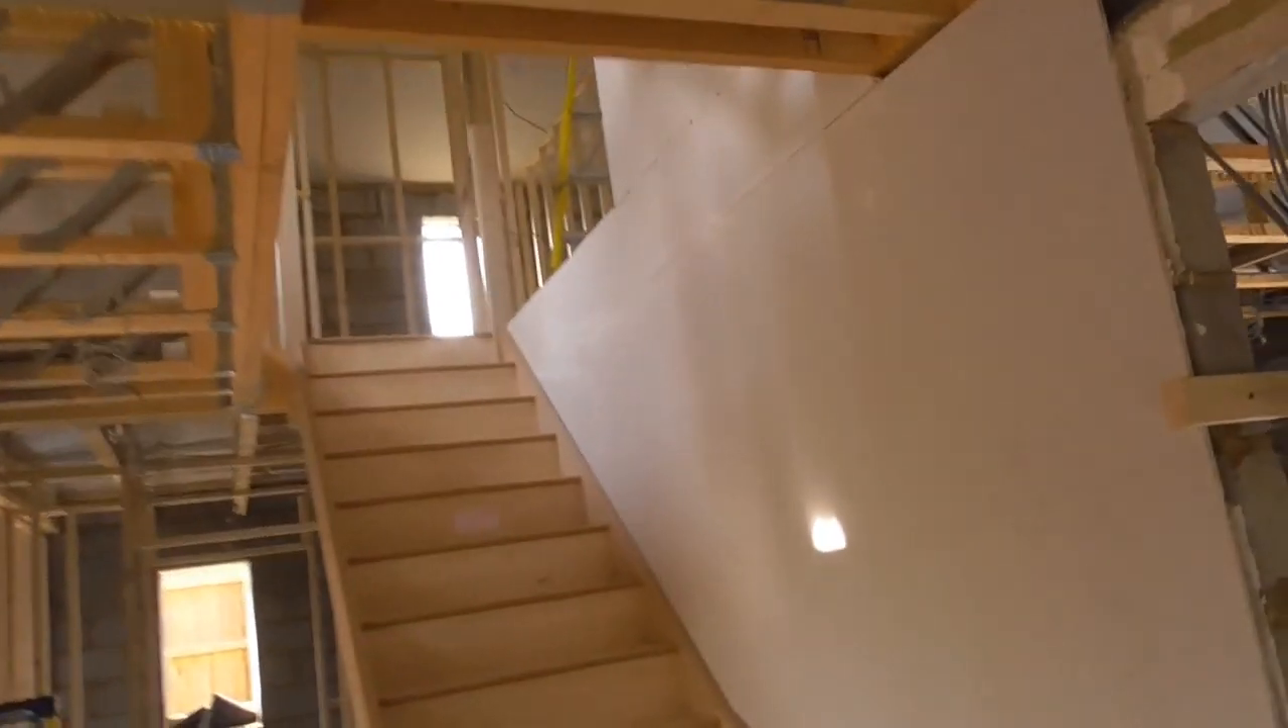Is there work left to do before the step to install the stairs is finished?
No.